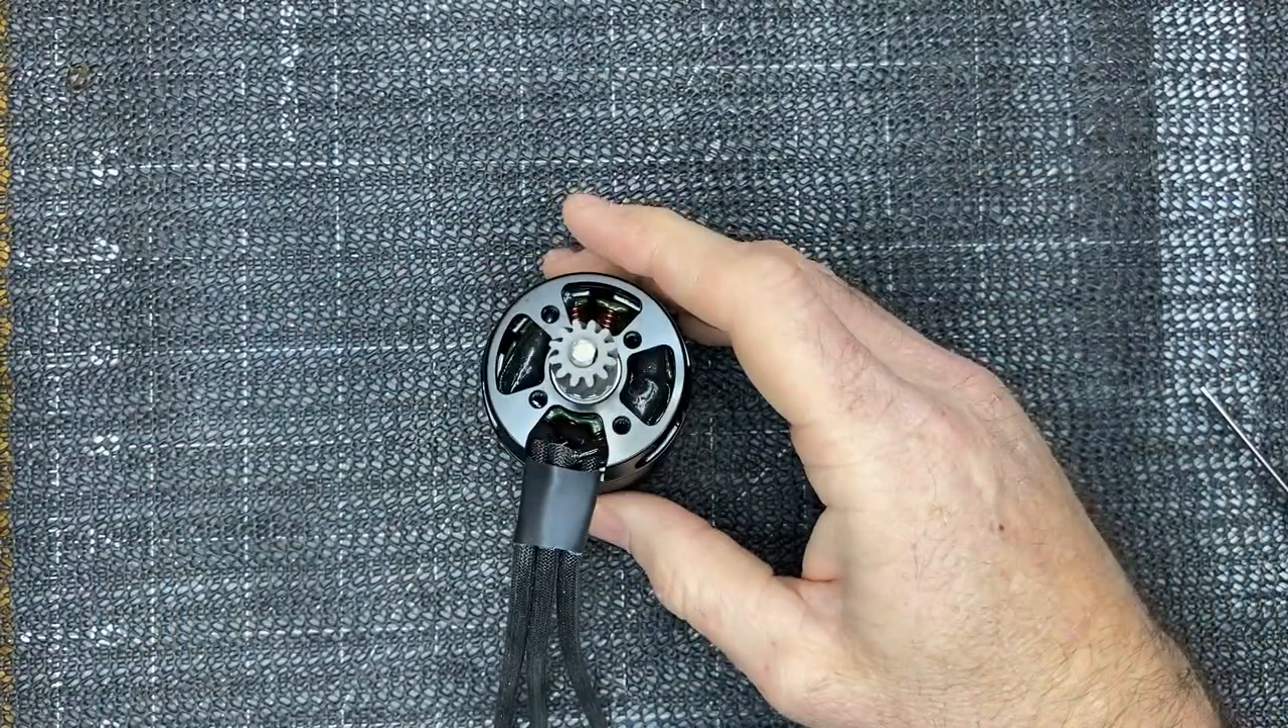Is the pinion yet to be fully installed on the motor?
No.